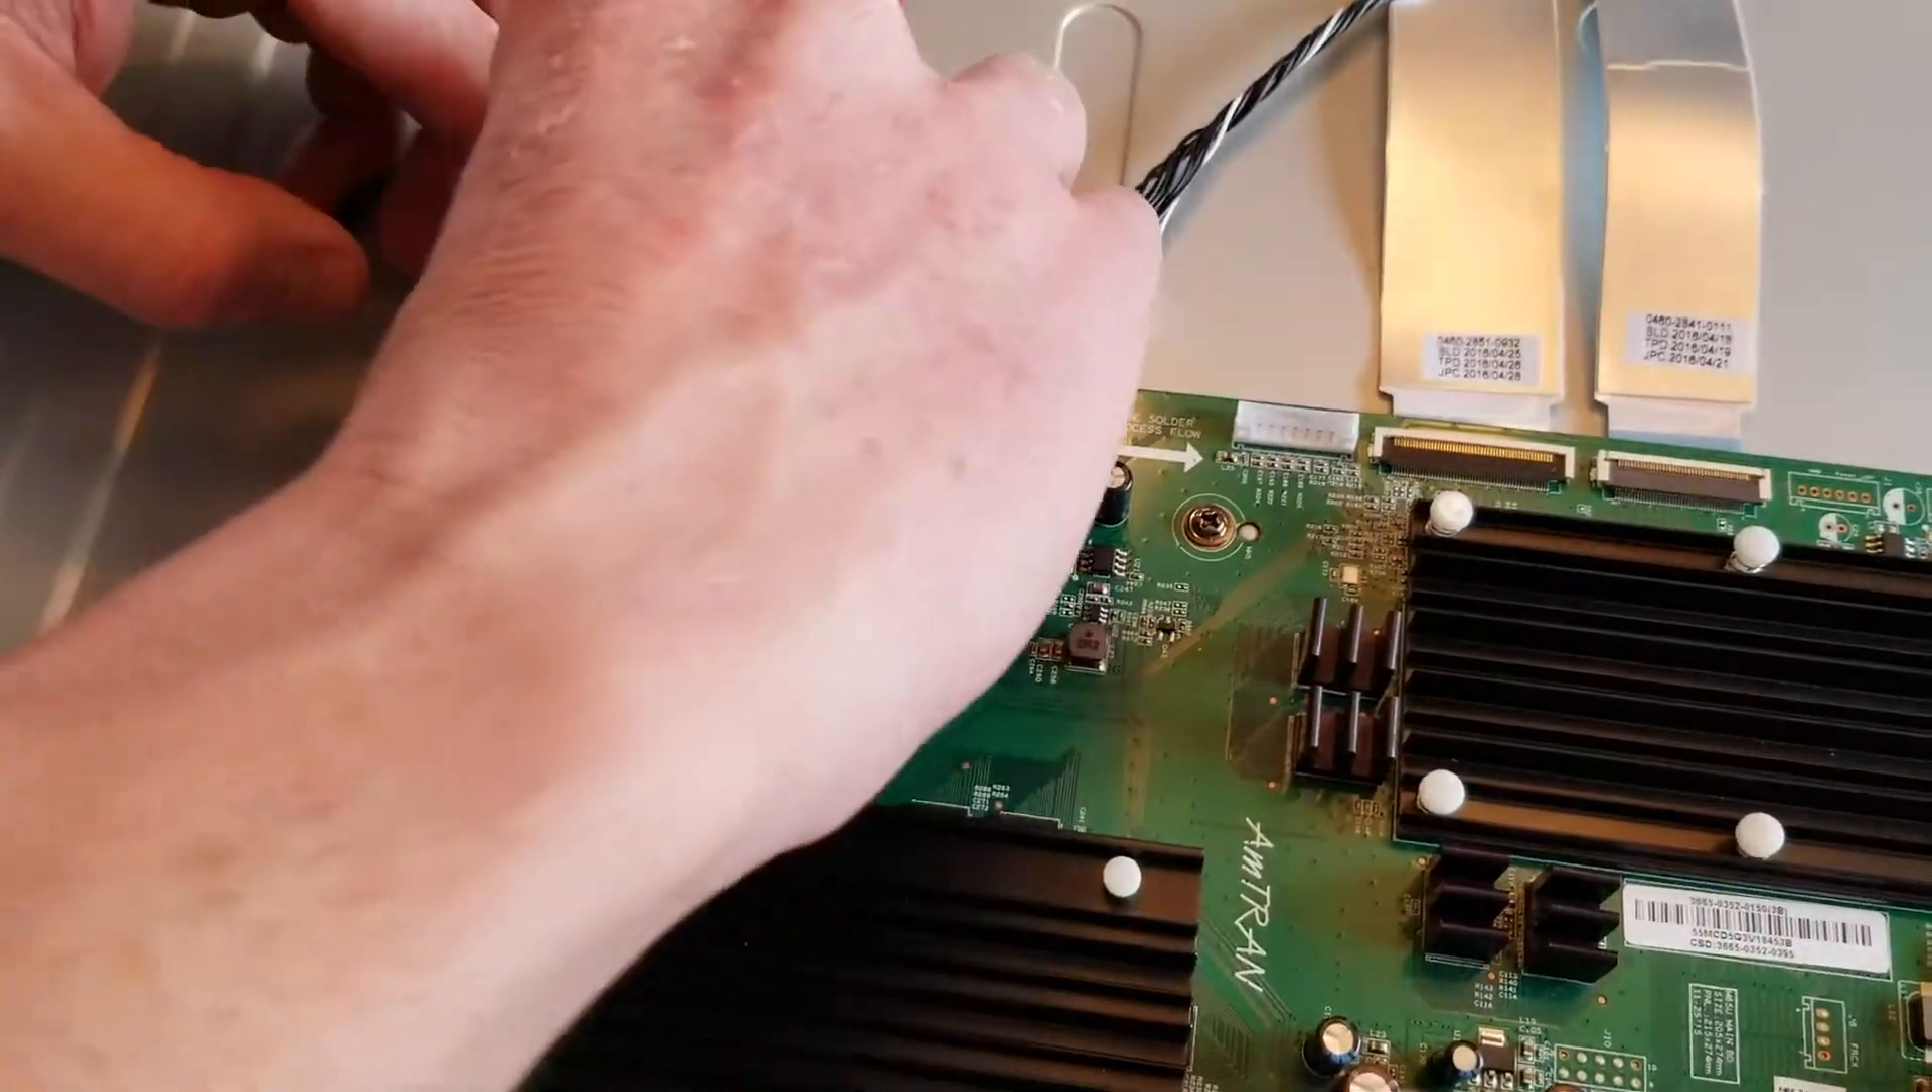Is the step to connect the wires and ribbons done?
No.